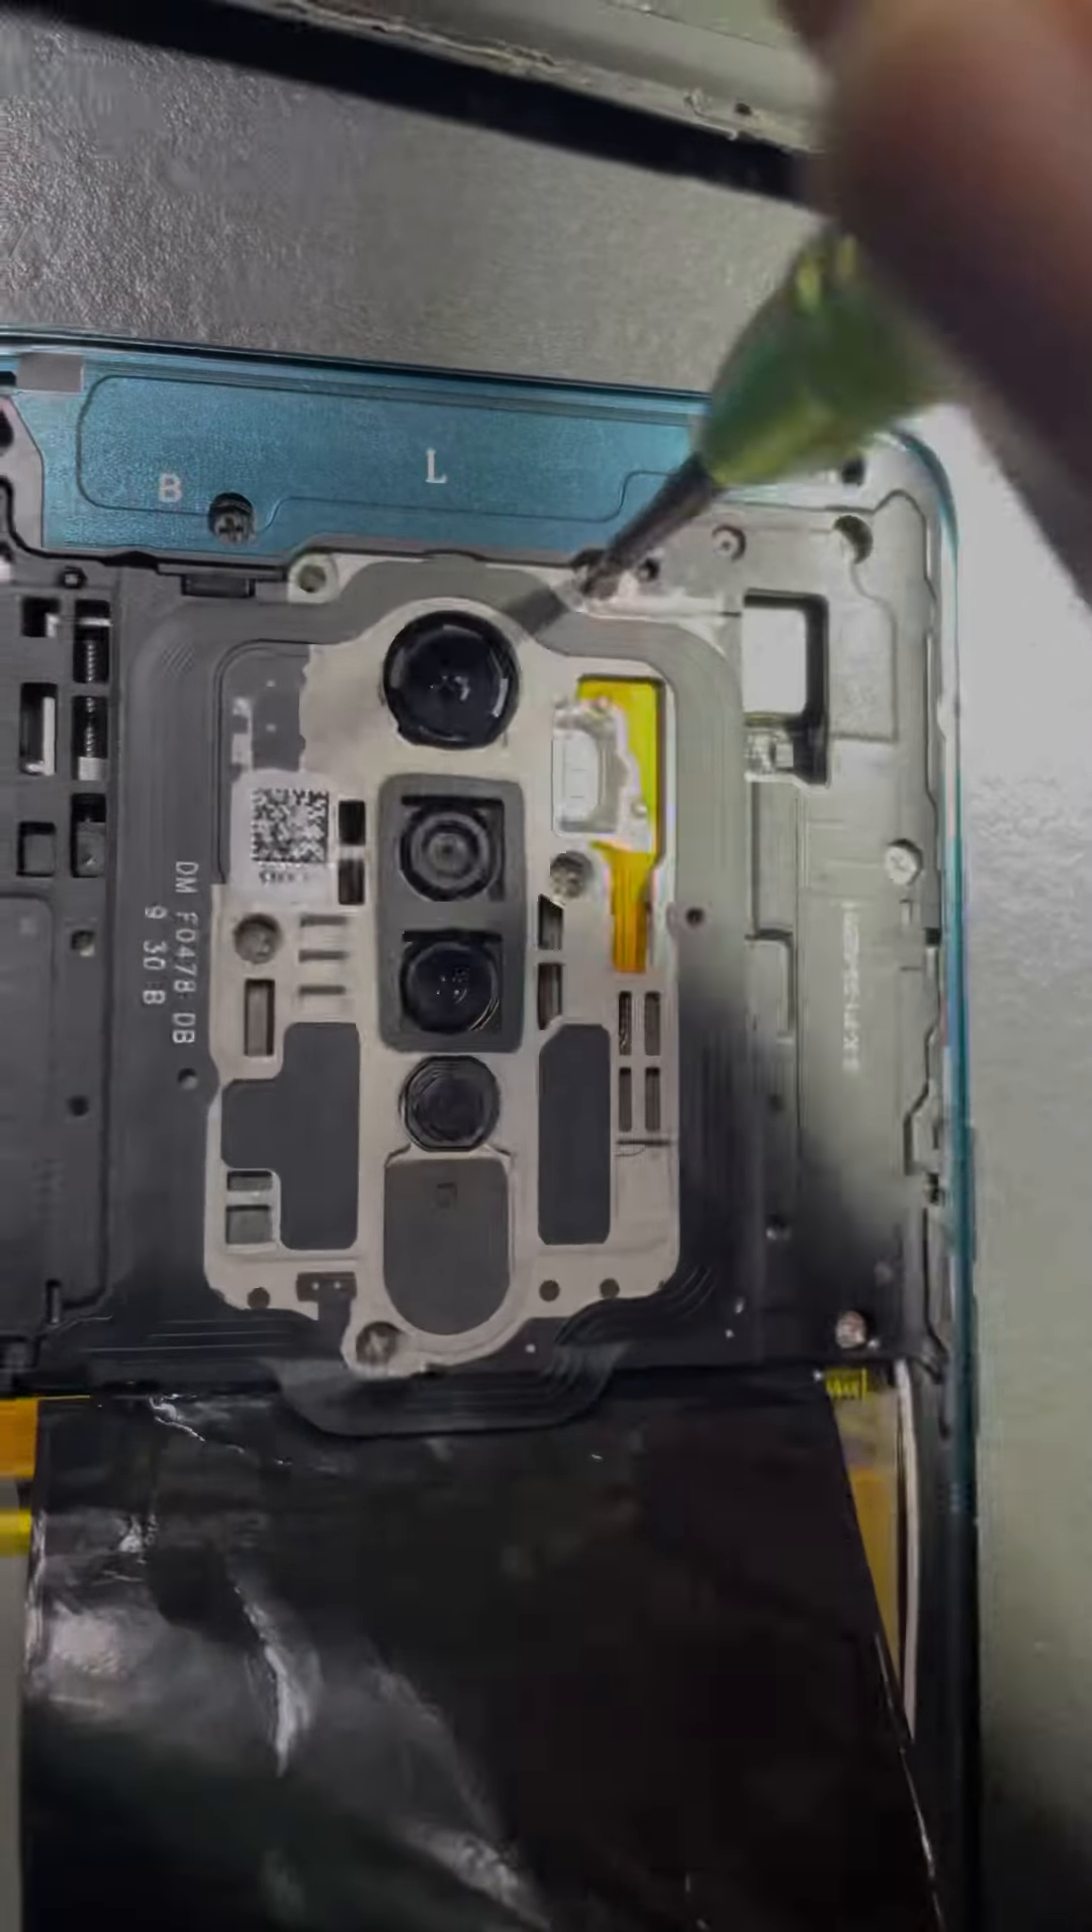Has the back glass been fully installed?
No.